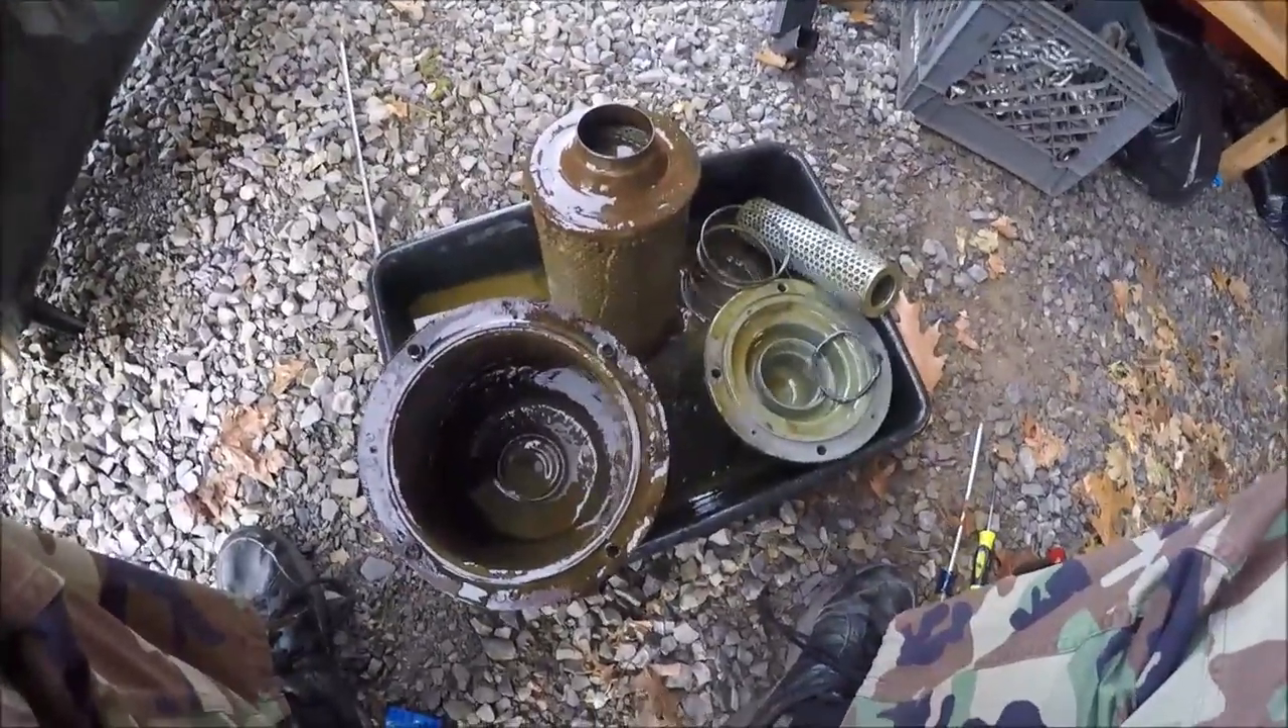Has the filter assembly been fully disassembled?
Yes.